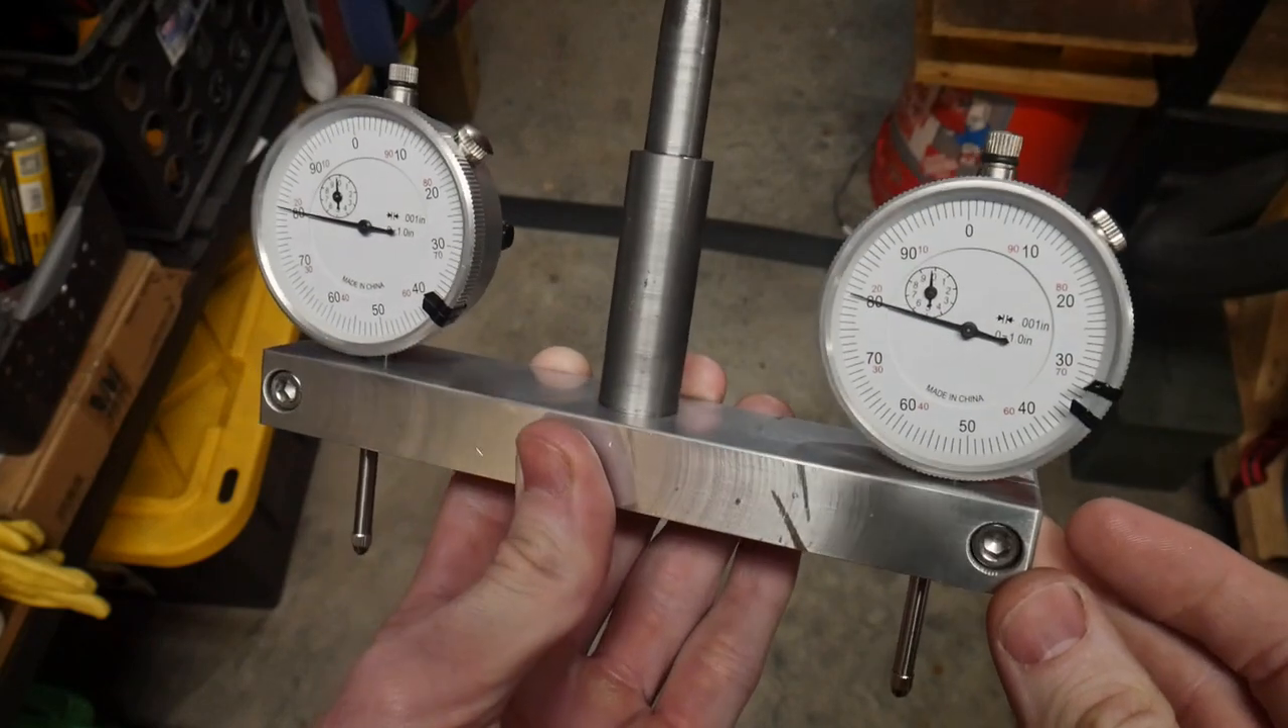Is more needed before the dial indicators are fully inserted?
No.